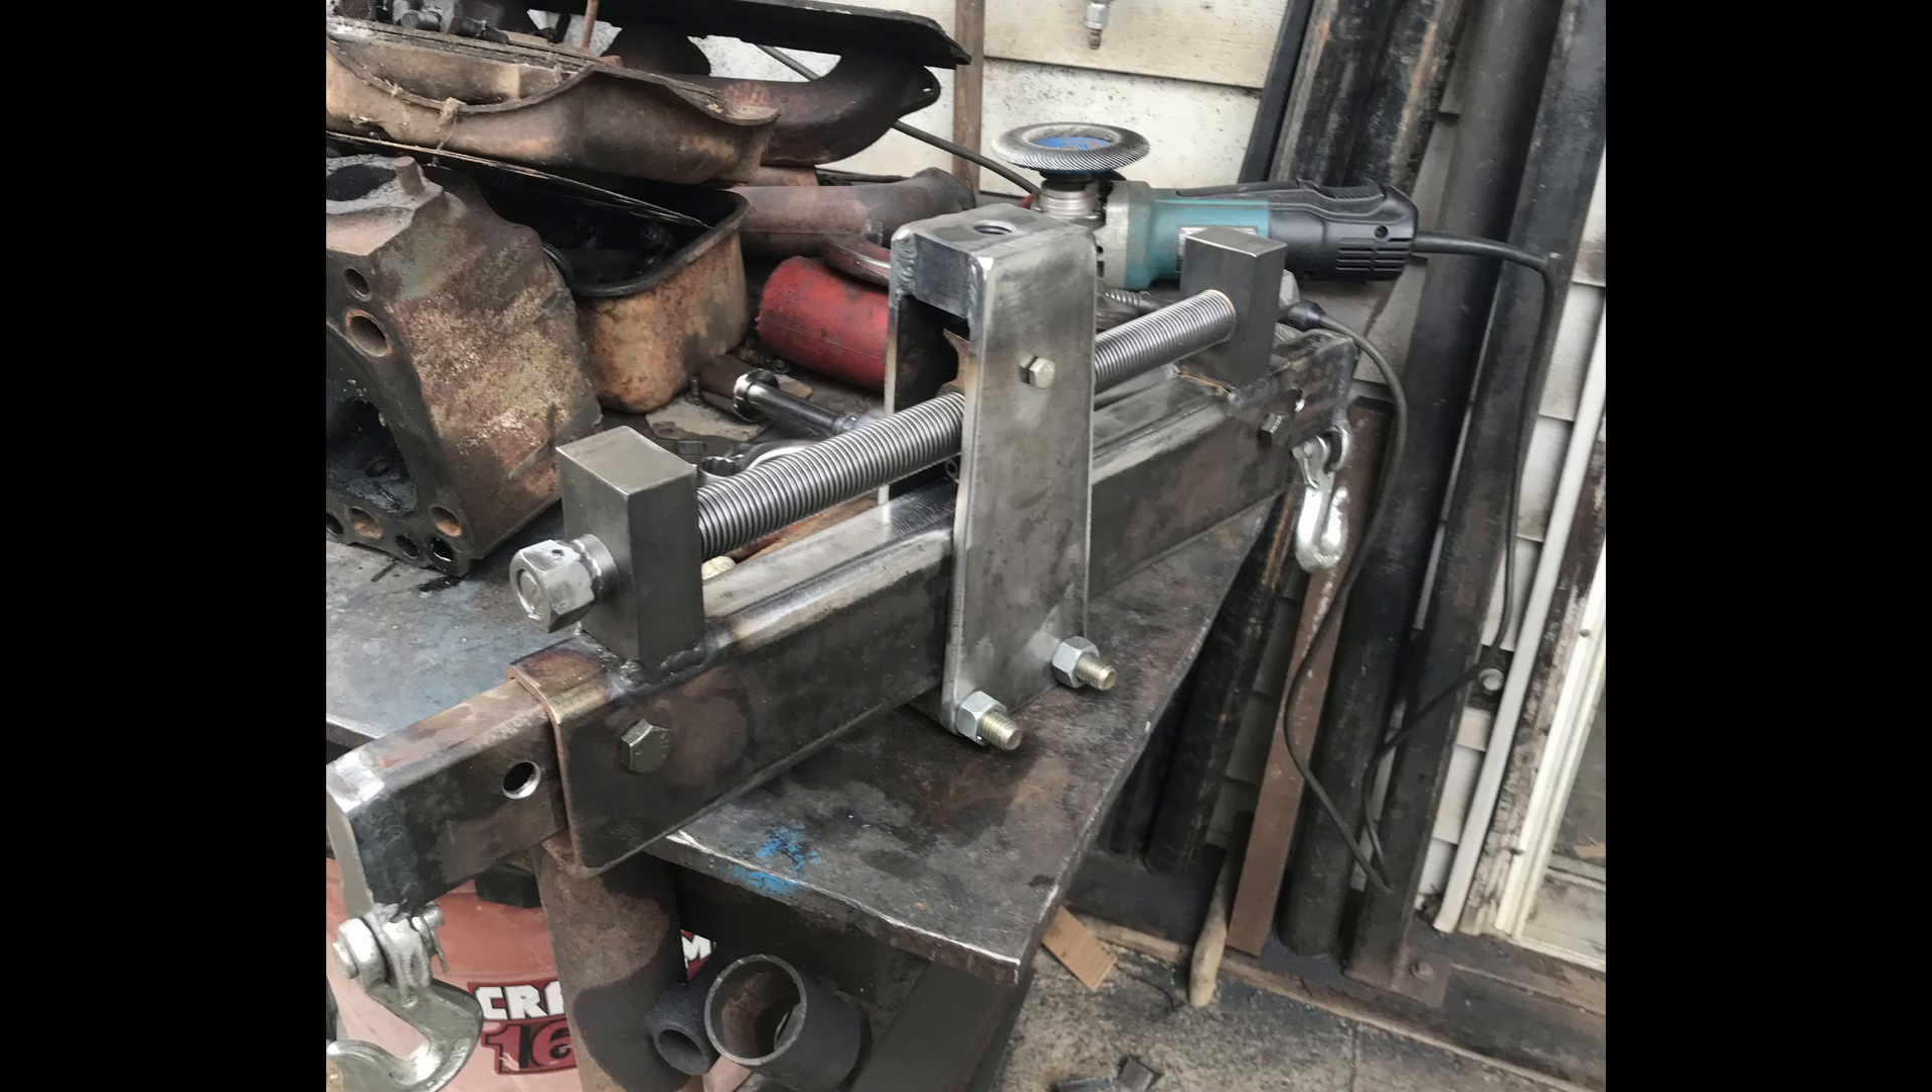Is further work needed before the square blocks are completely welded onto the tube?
No.